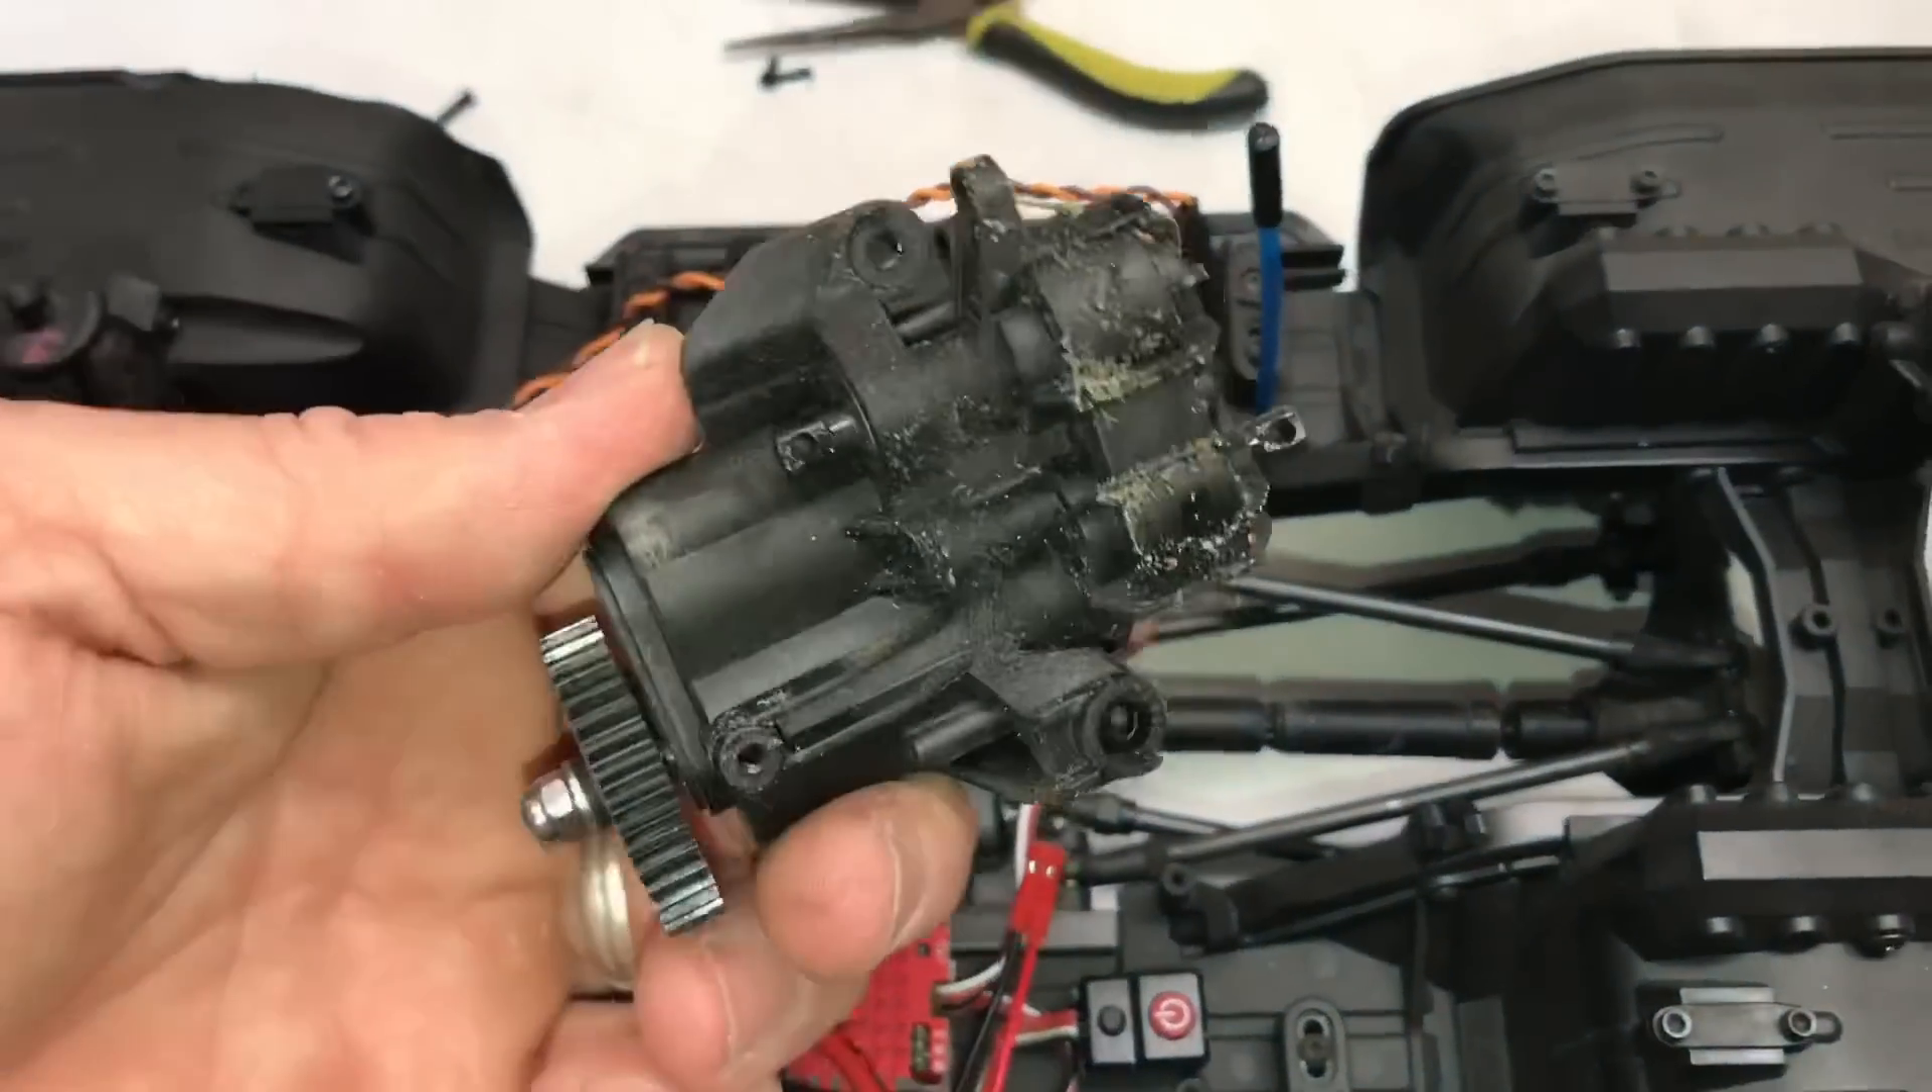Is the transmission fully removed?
Yes.